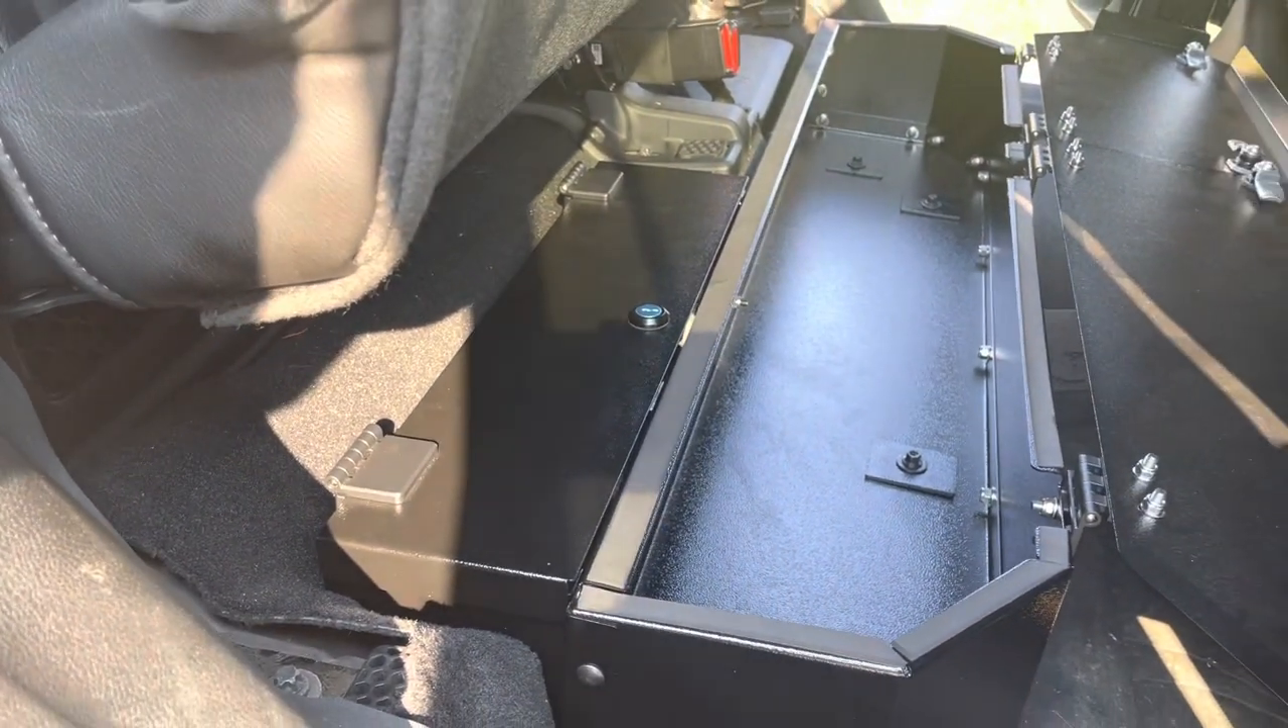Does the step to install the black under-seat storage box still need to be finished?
No.